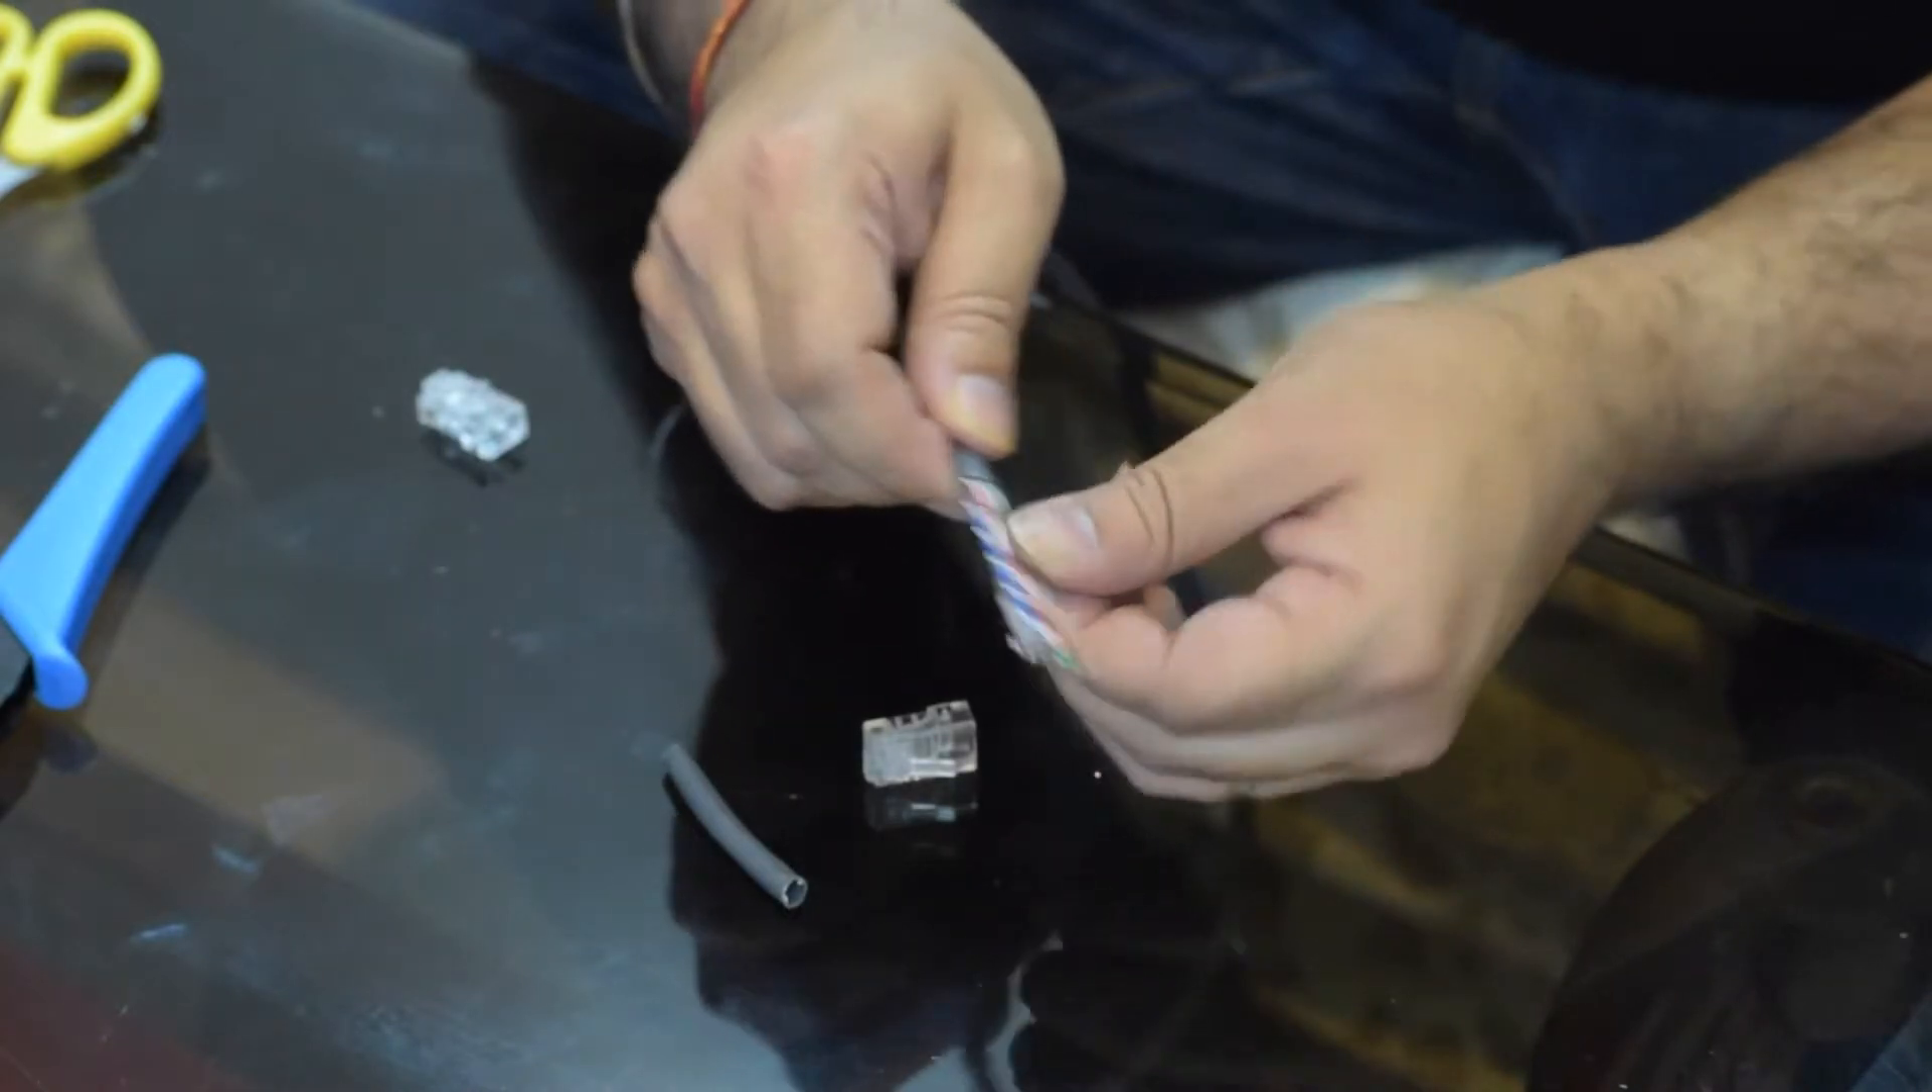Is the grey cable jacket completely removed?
Yes.